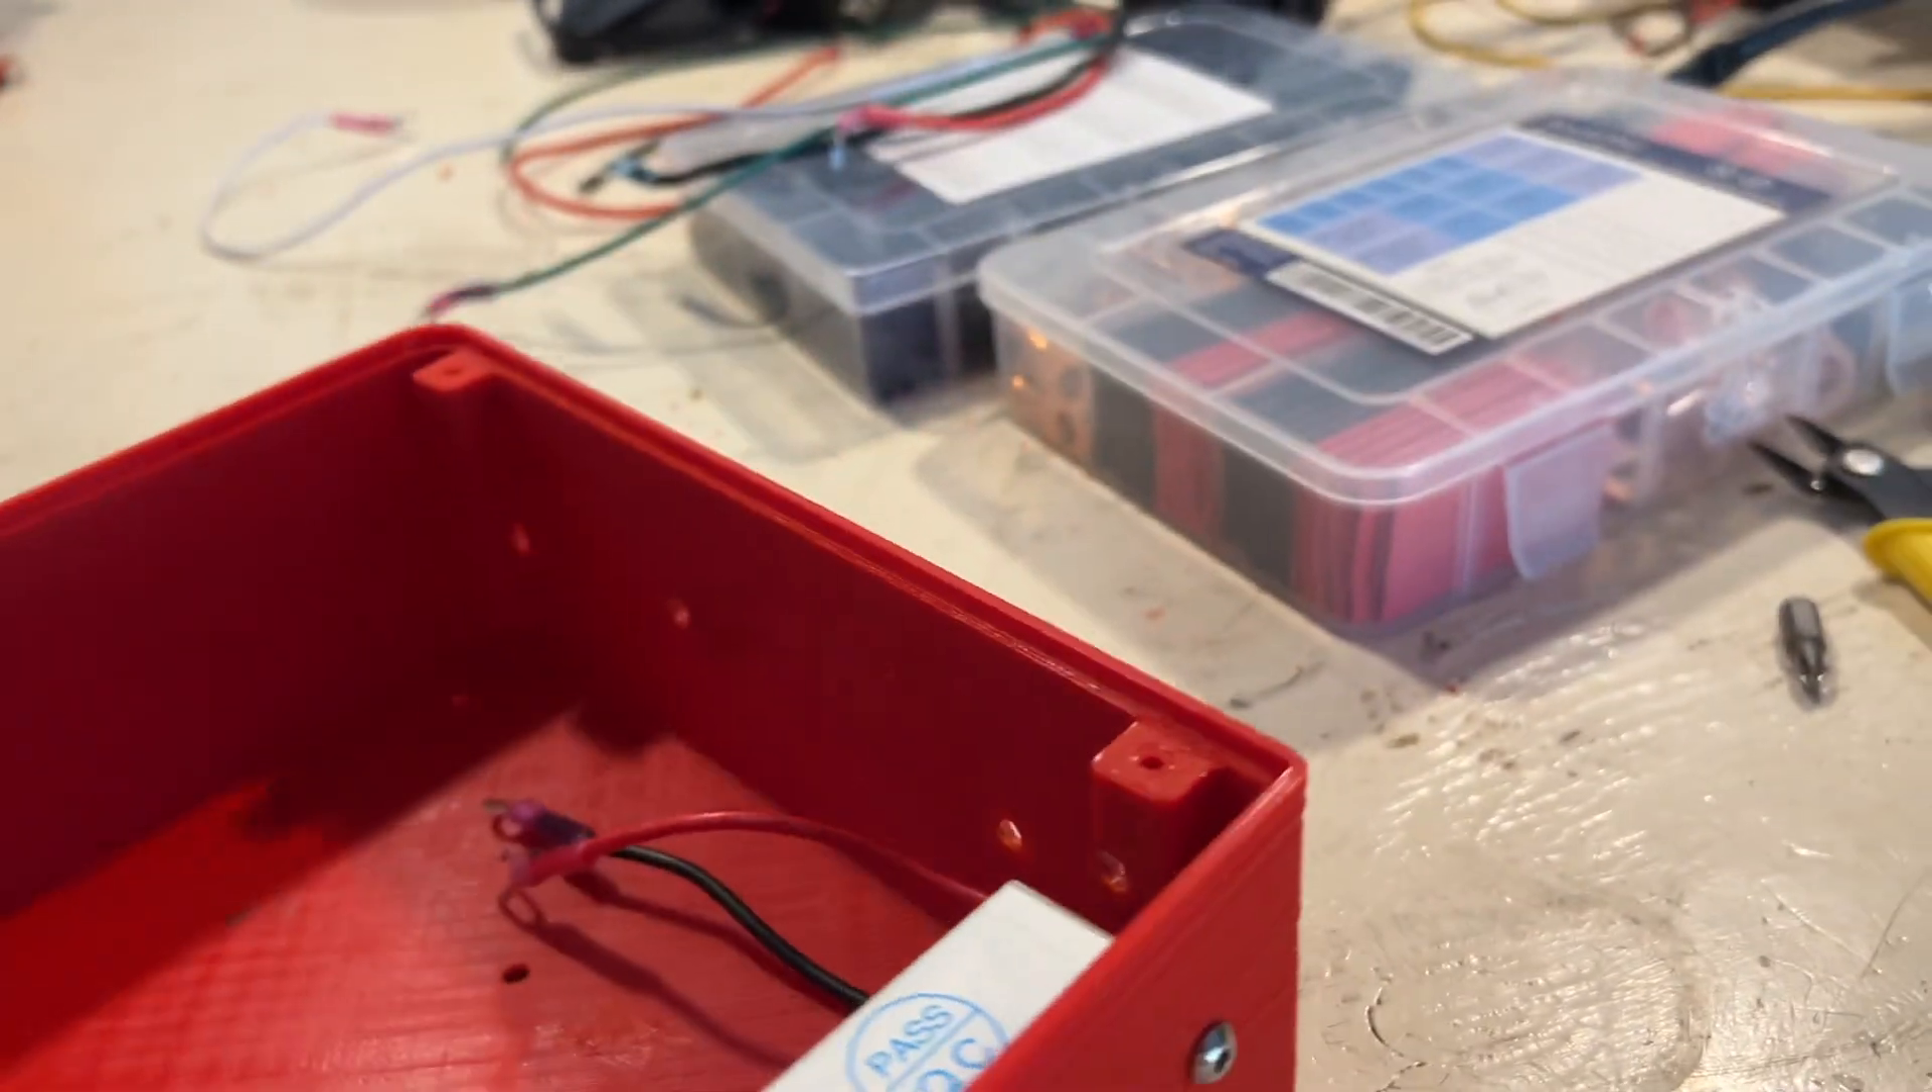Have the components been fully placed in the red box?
No.